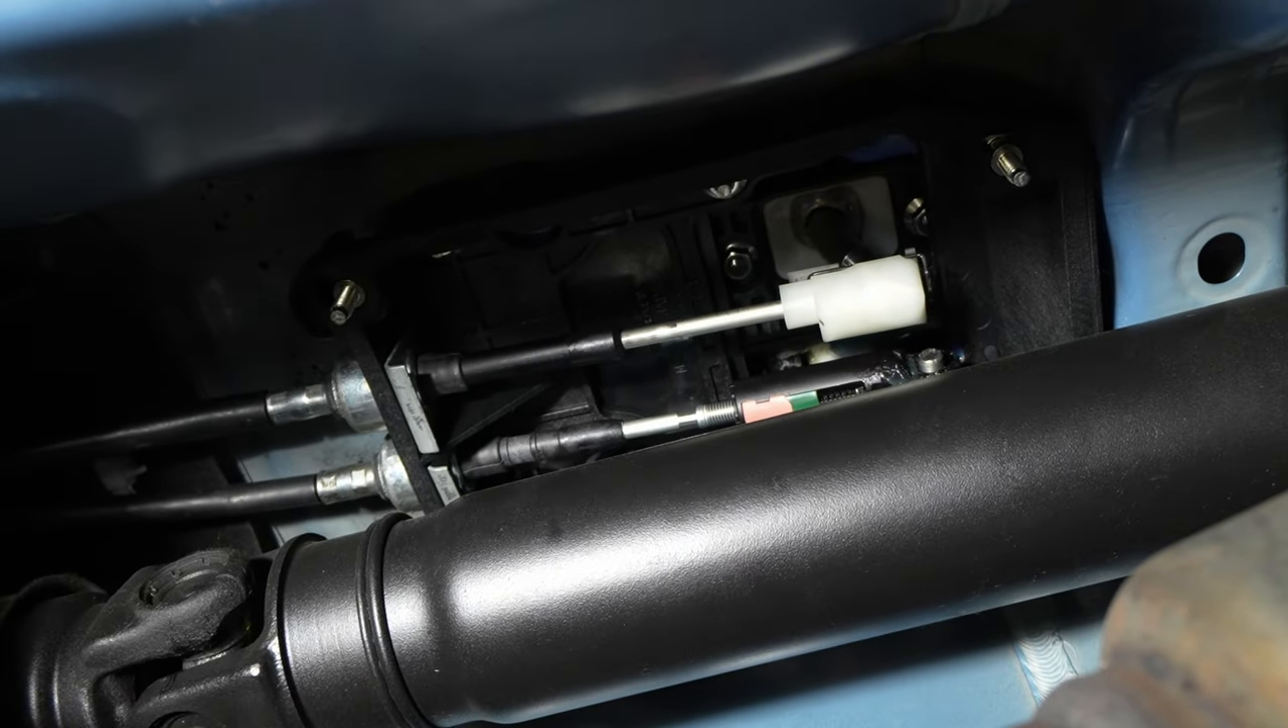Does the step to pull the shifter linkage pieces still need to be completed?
Yes.